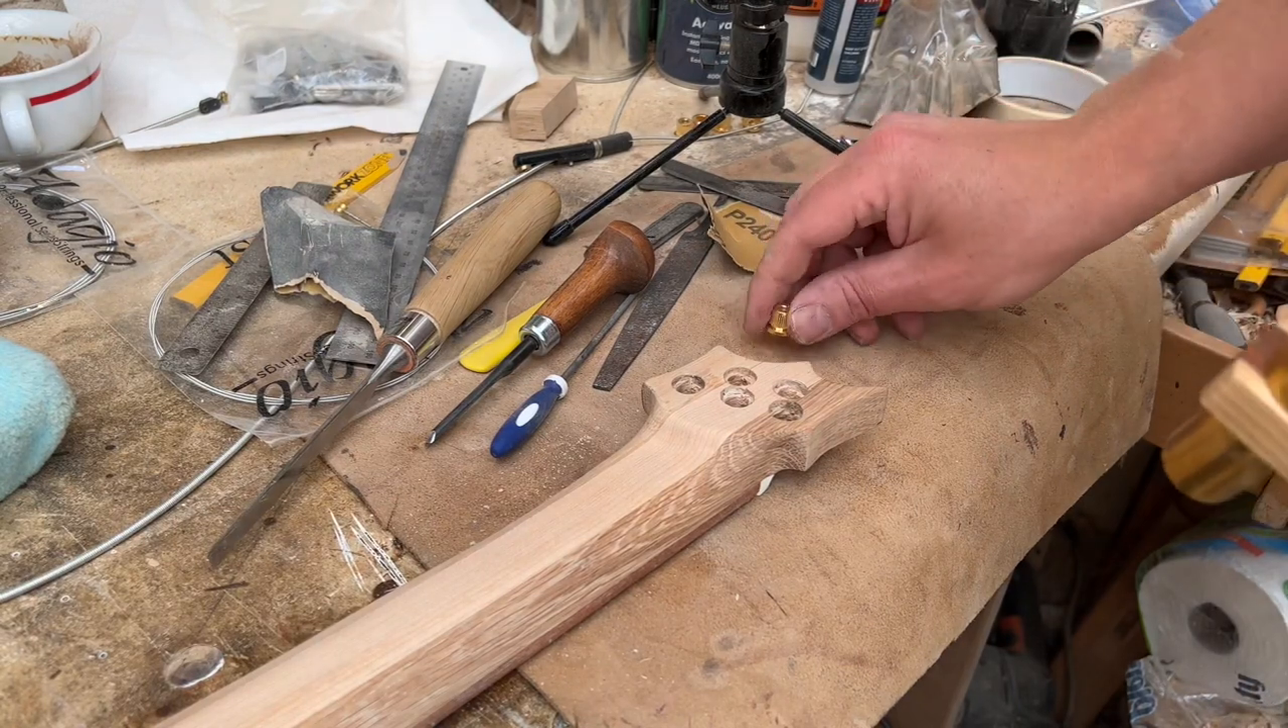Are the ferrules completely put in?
No.